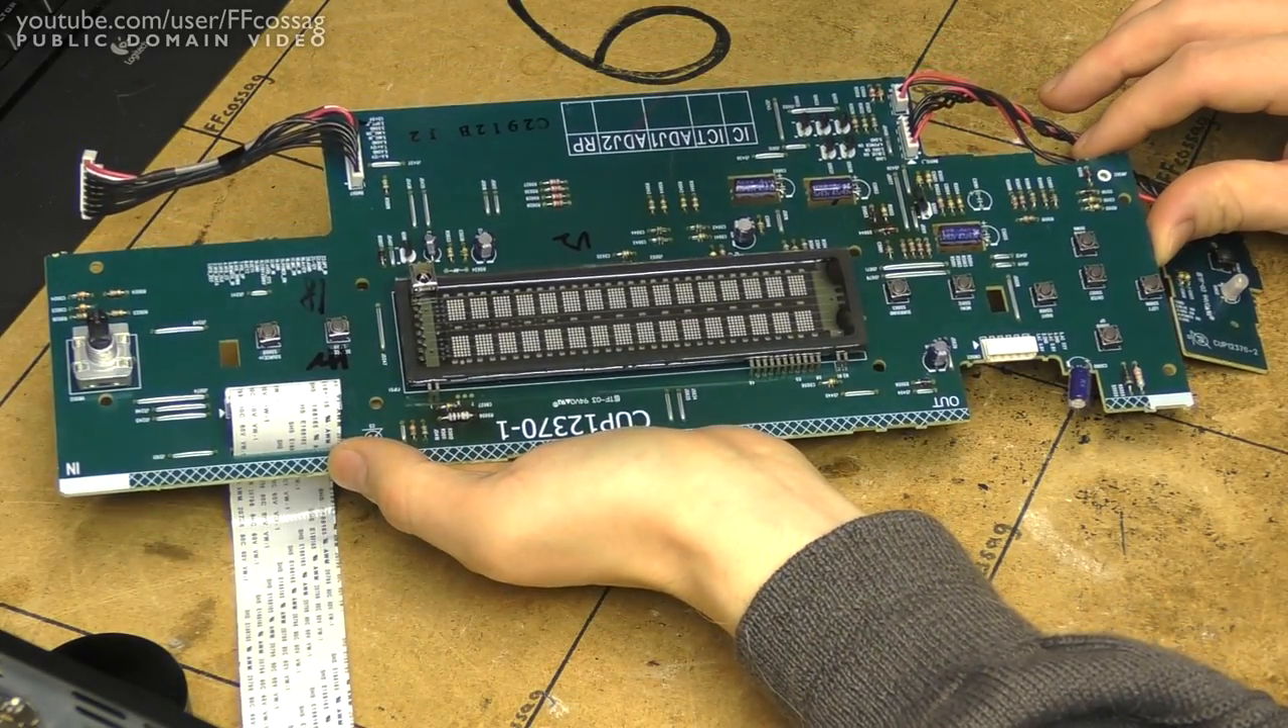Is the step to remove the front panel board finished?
Yes.